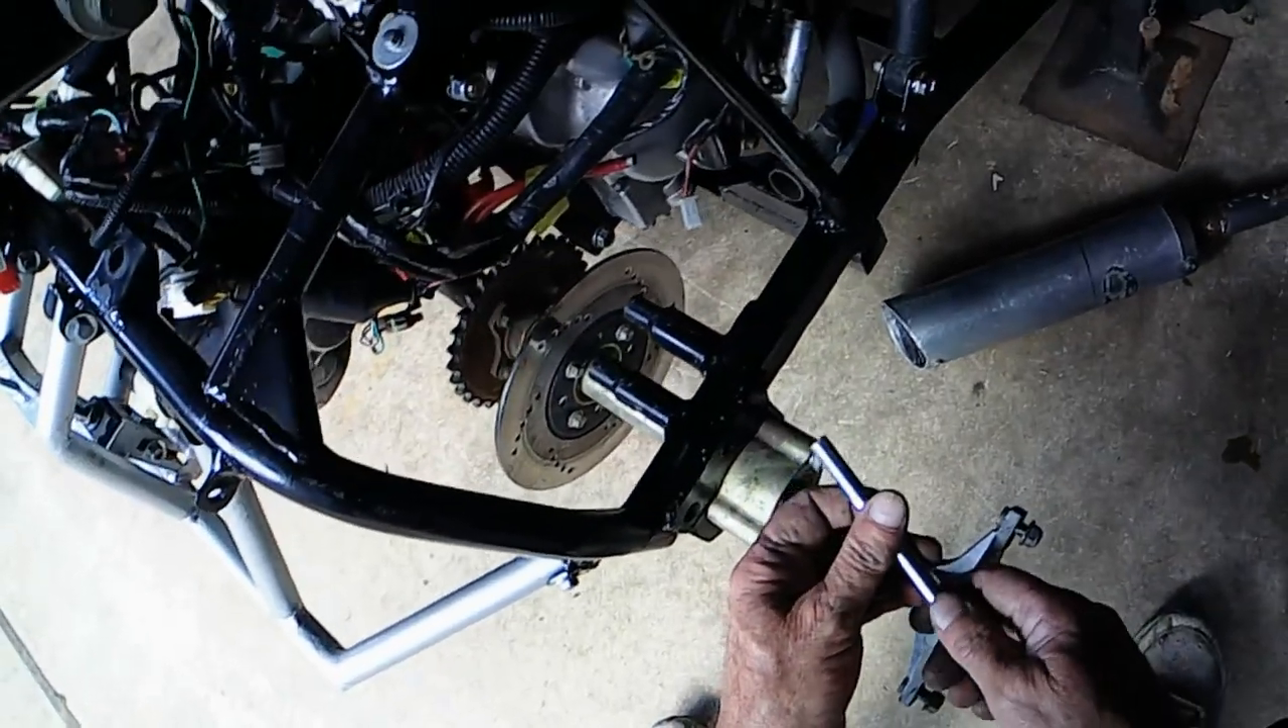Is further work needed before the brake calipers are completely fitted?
Yes.